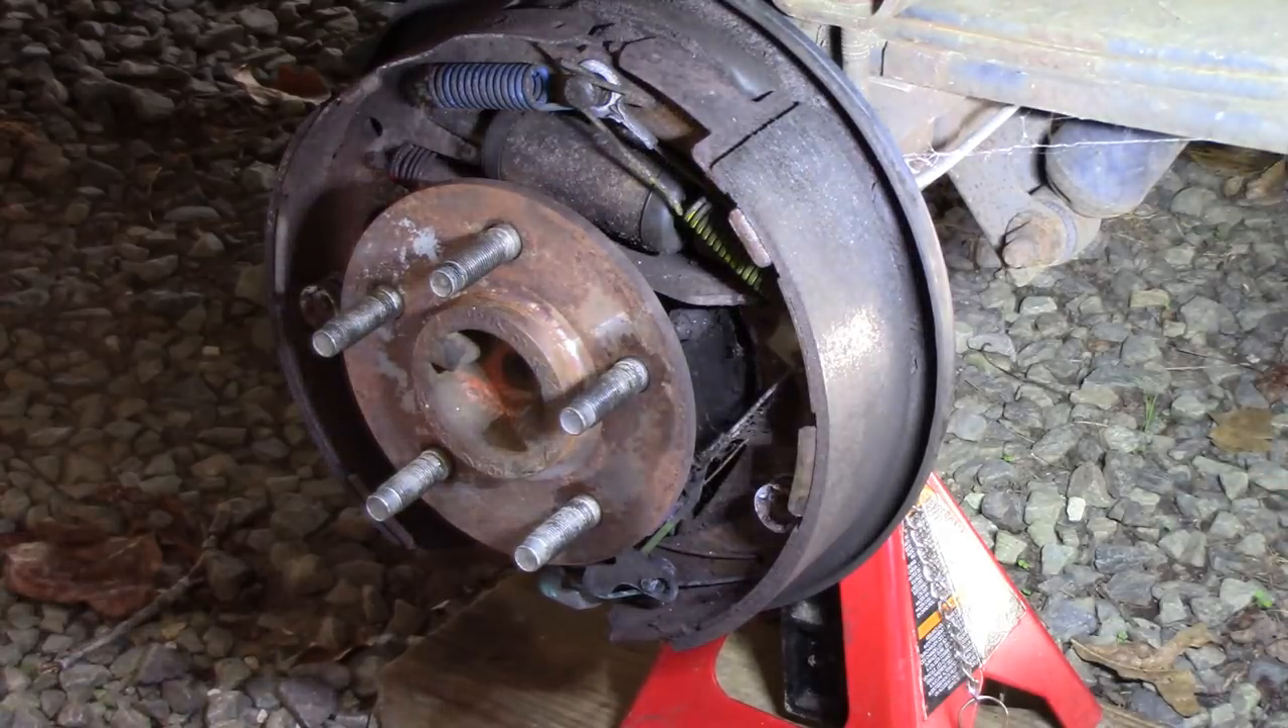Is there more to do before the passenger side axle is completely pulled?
Yes.